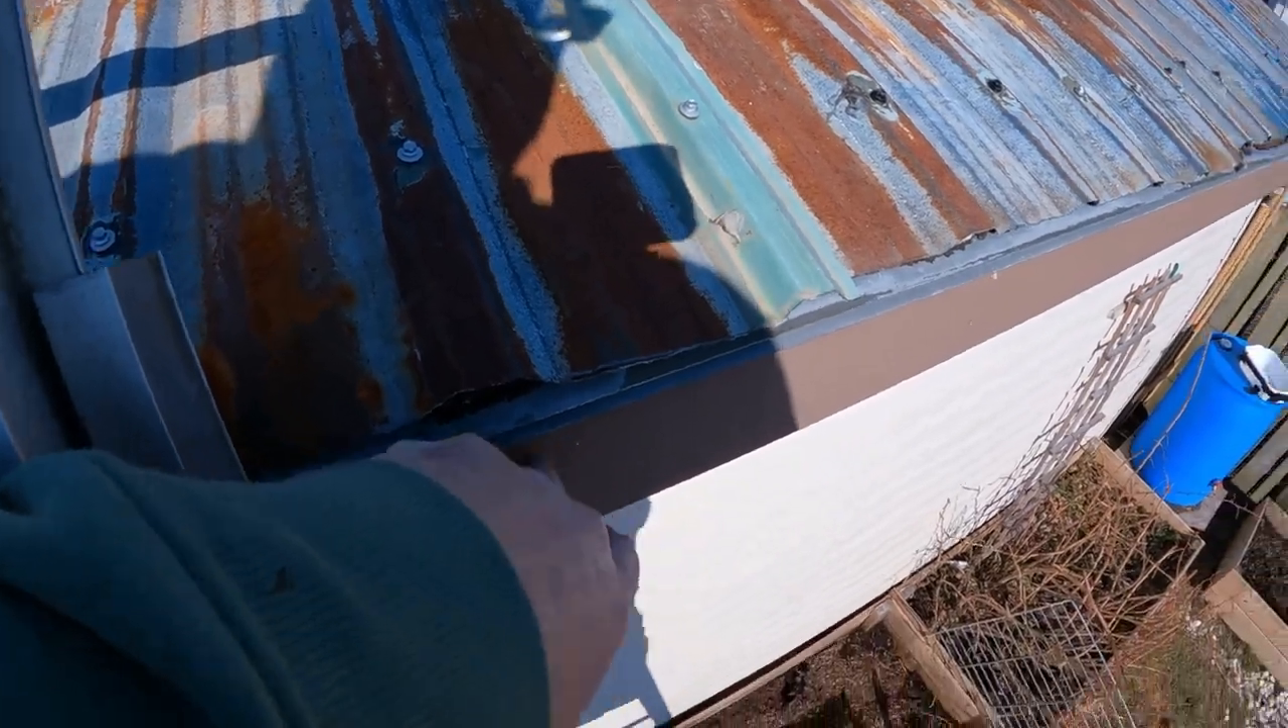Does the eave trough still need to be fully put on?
Yes.